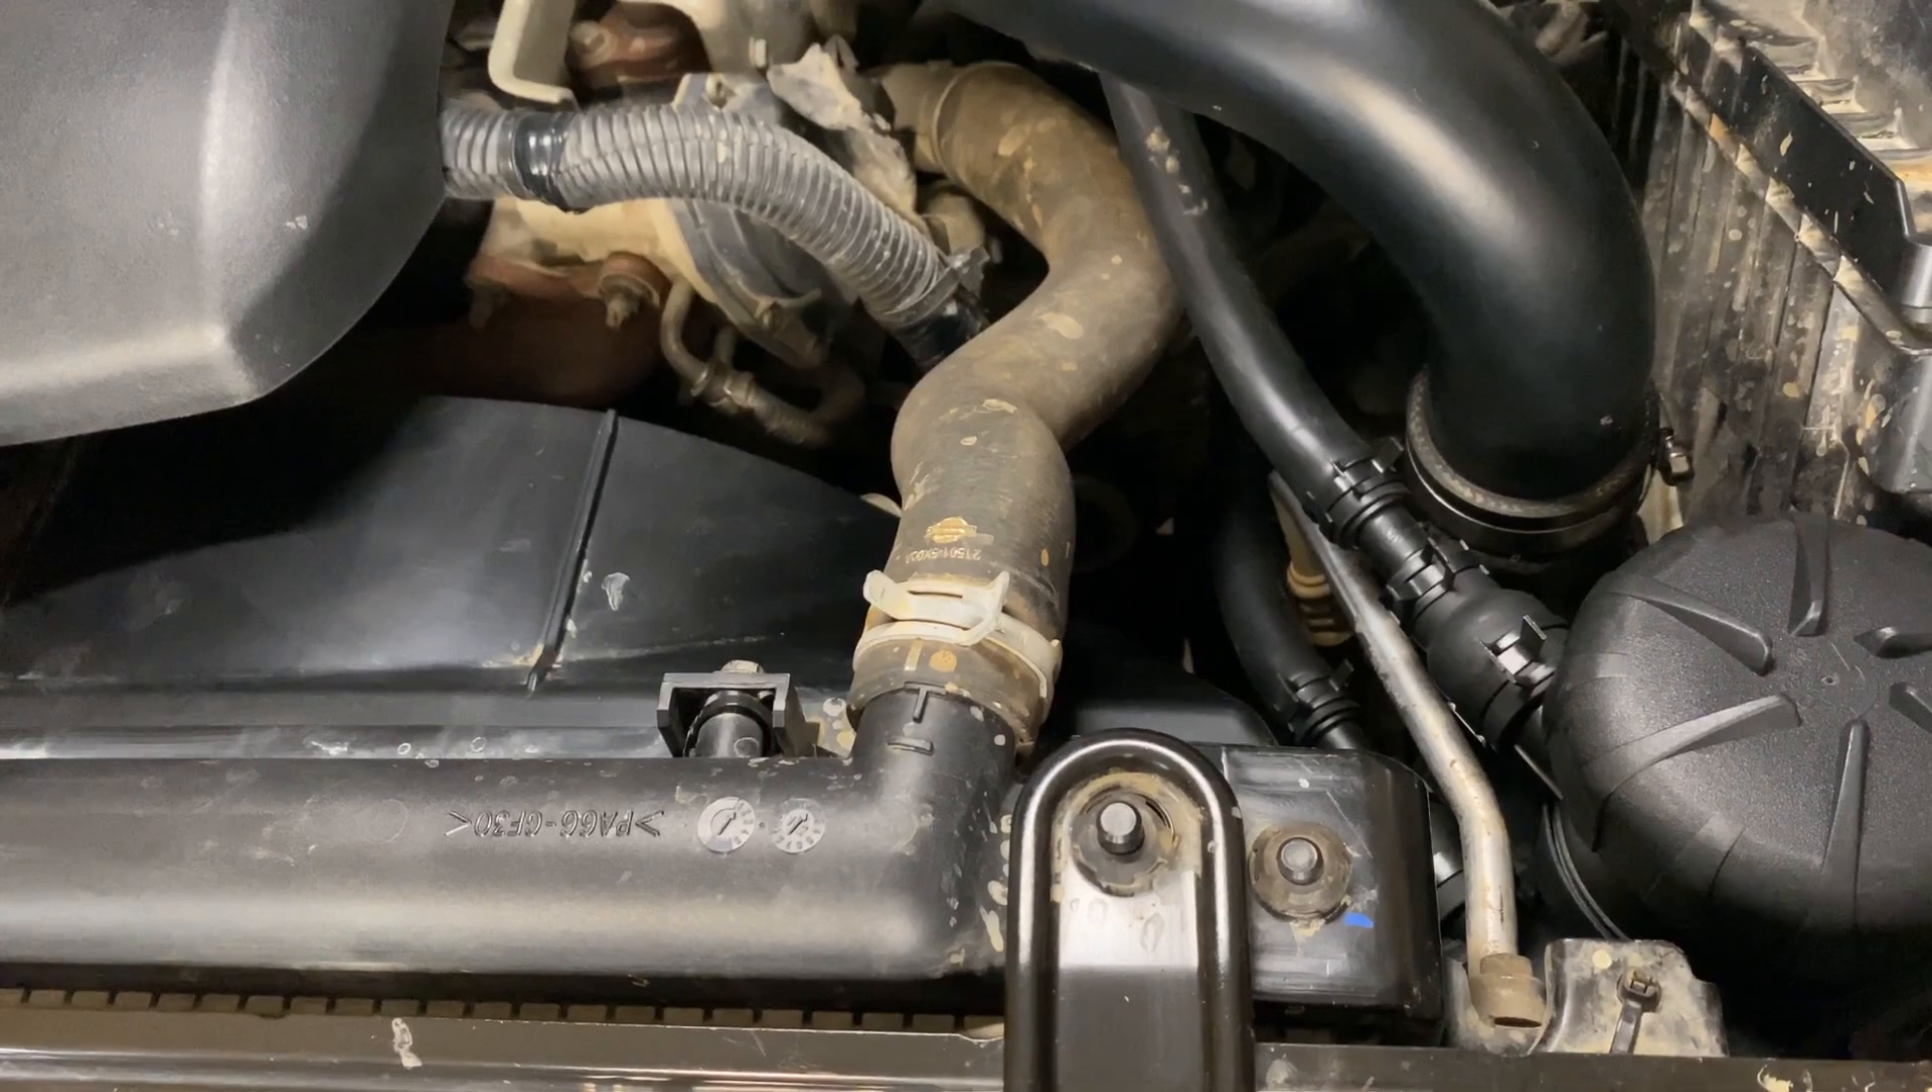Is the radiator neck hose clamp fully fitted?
Yes.